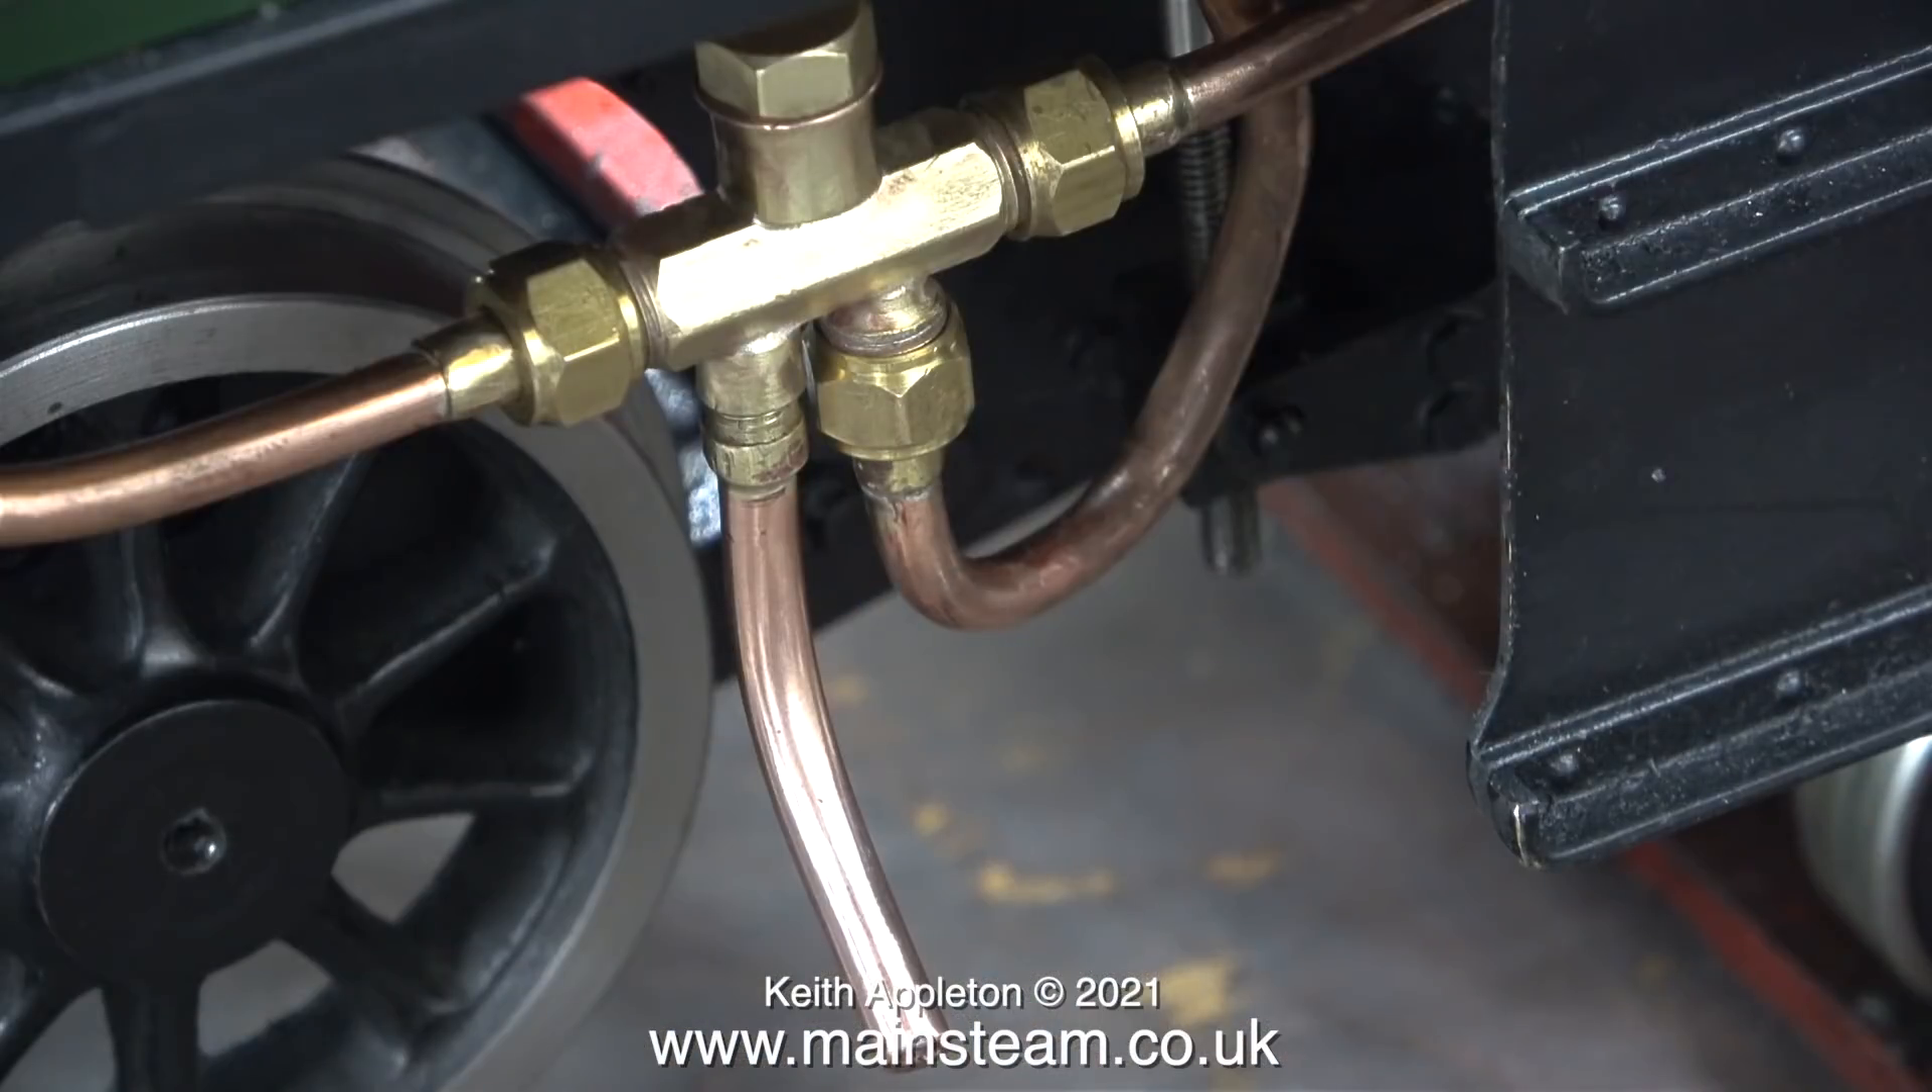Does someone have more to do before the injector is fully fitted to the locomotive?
No.